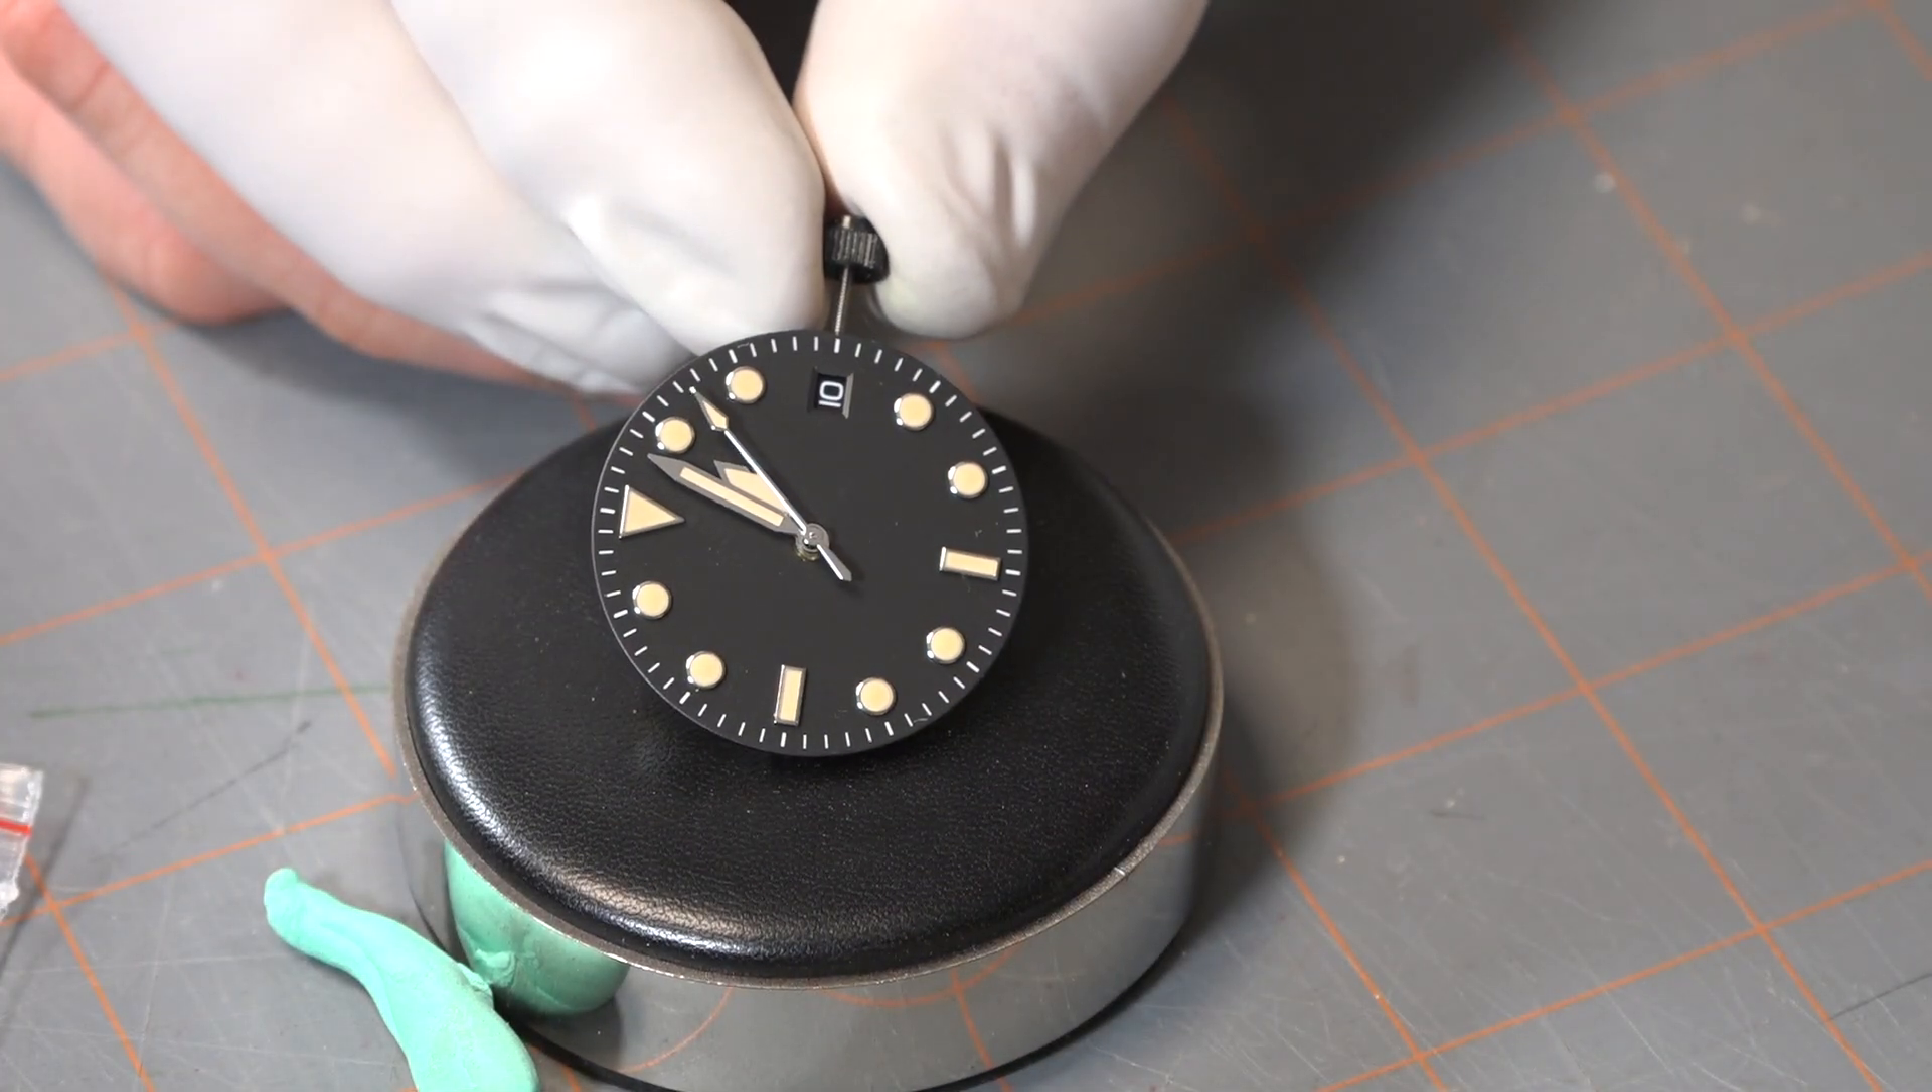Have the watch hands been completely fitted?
Yes.